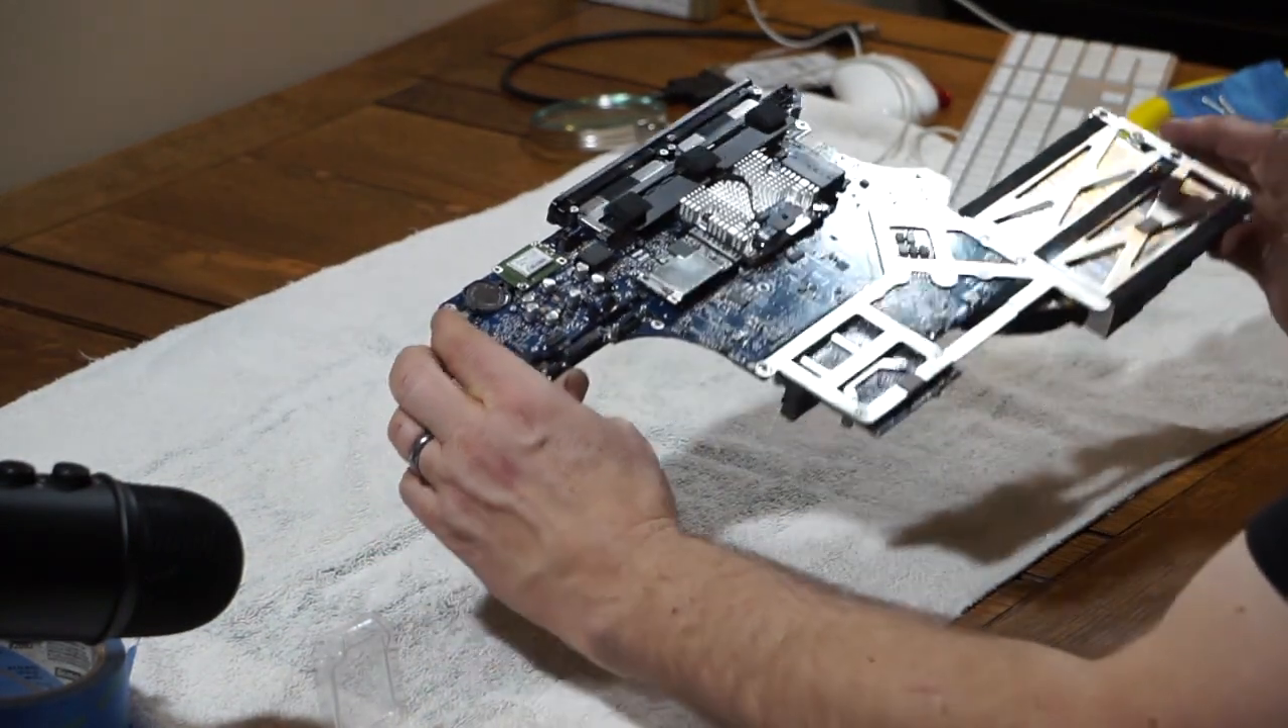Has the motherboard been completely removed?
Yes.